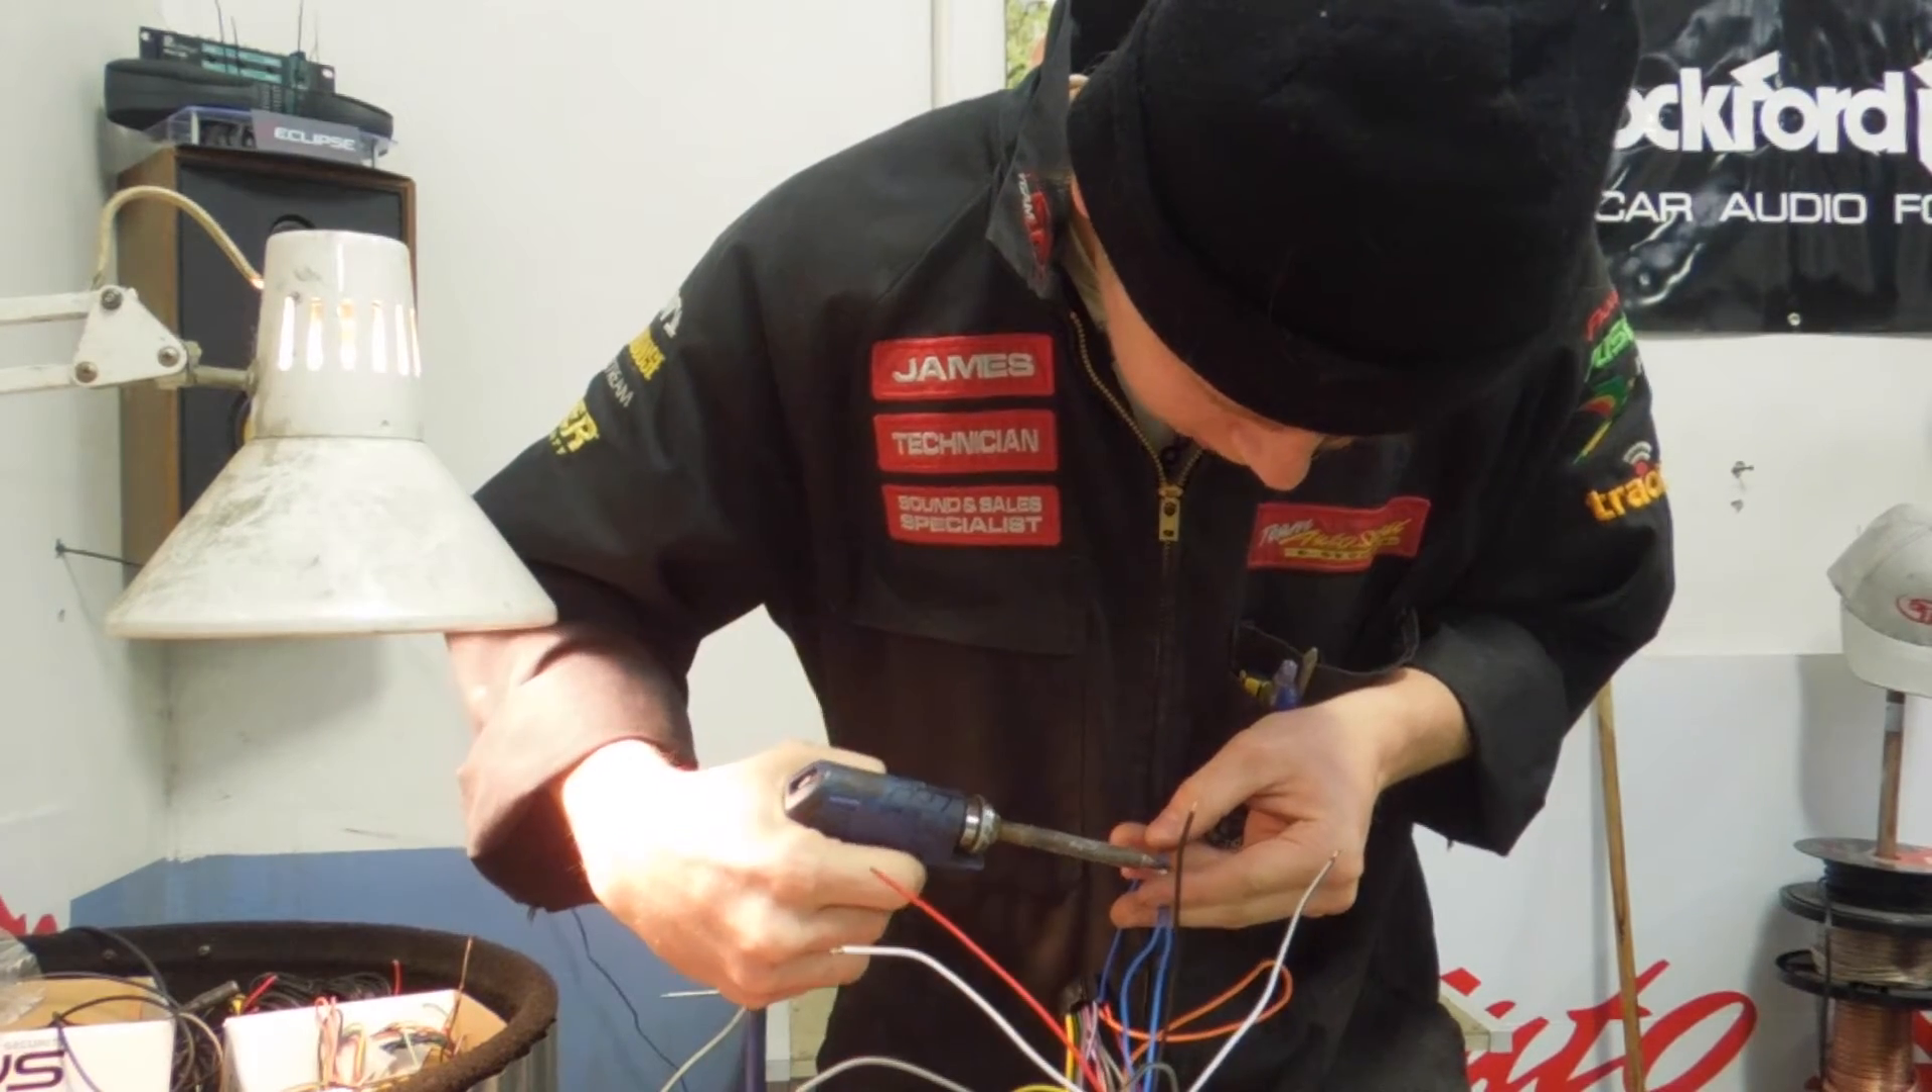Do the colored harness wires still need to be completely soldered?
Yes.